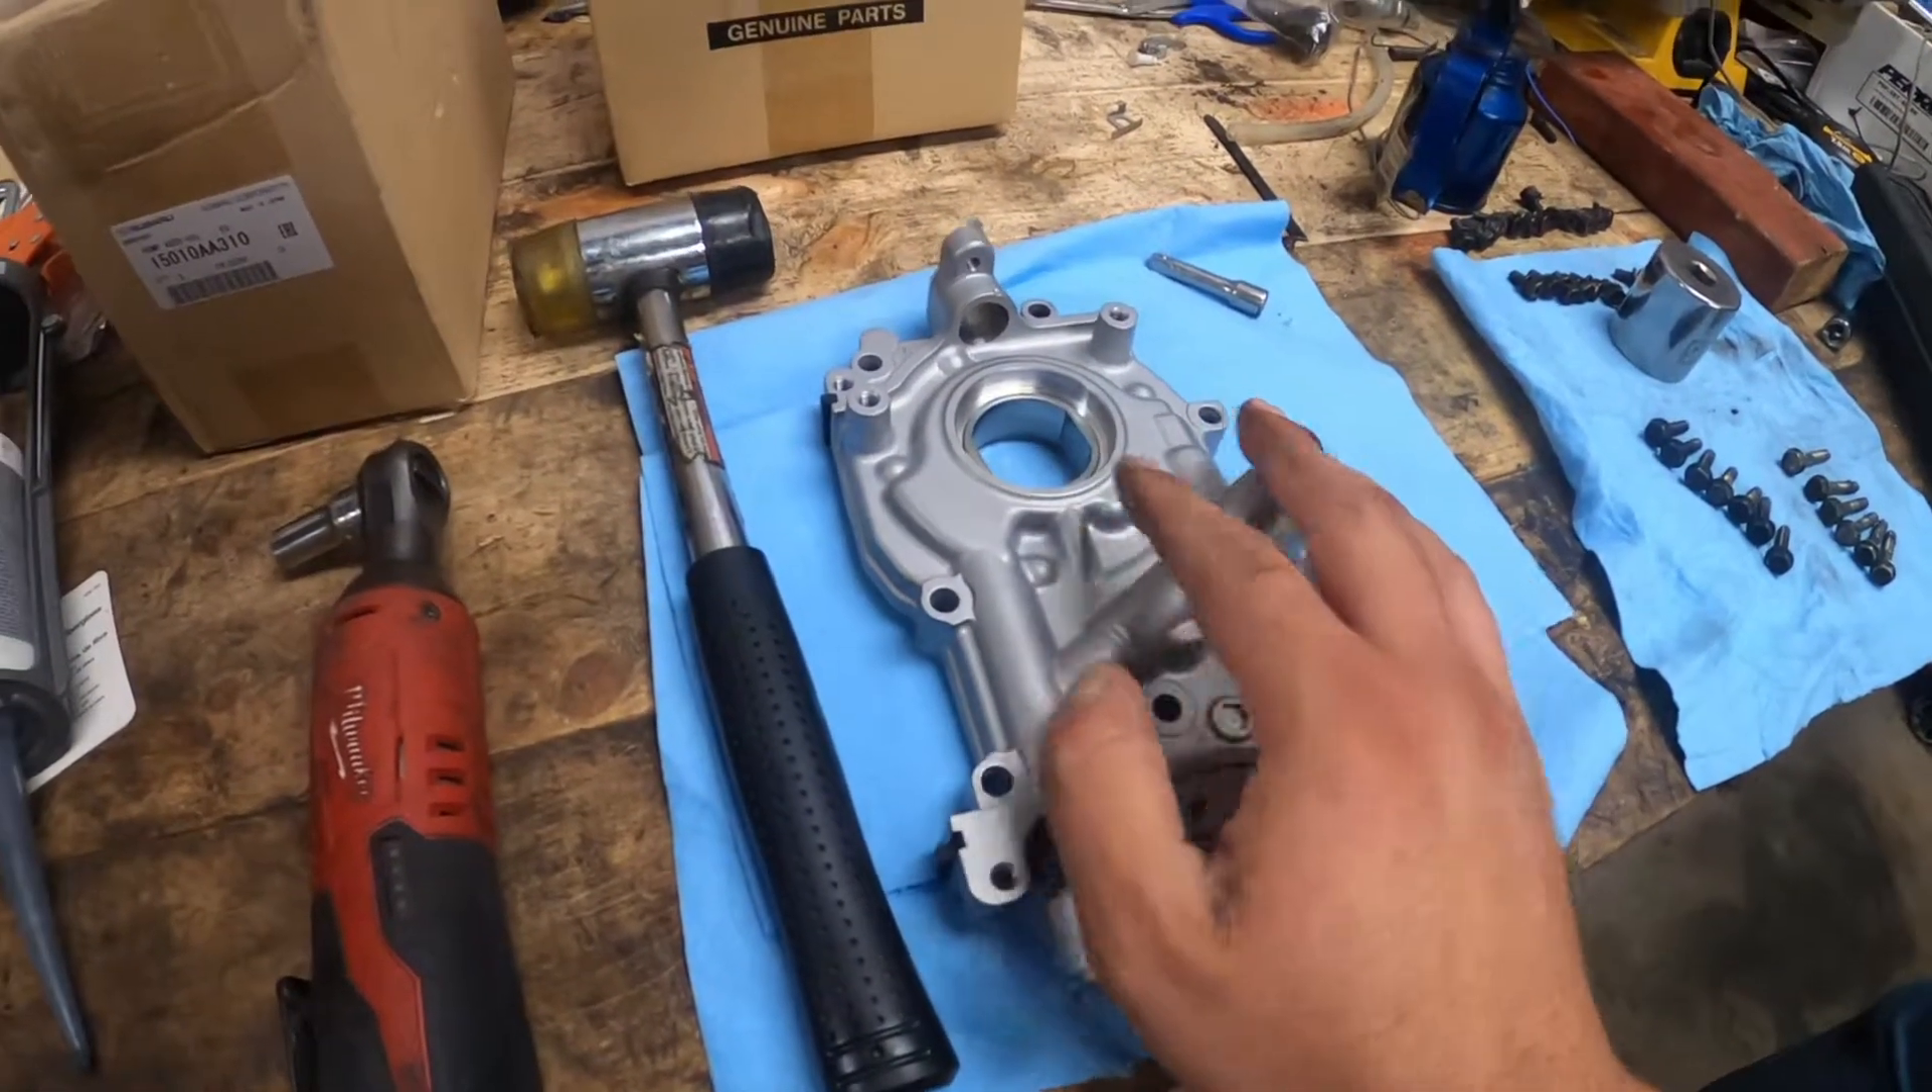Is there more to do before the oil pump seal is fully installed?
Yes.